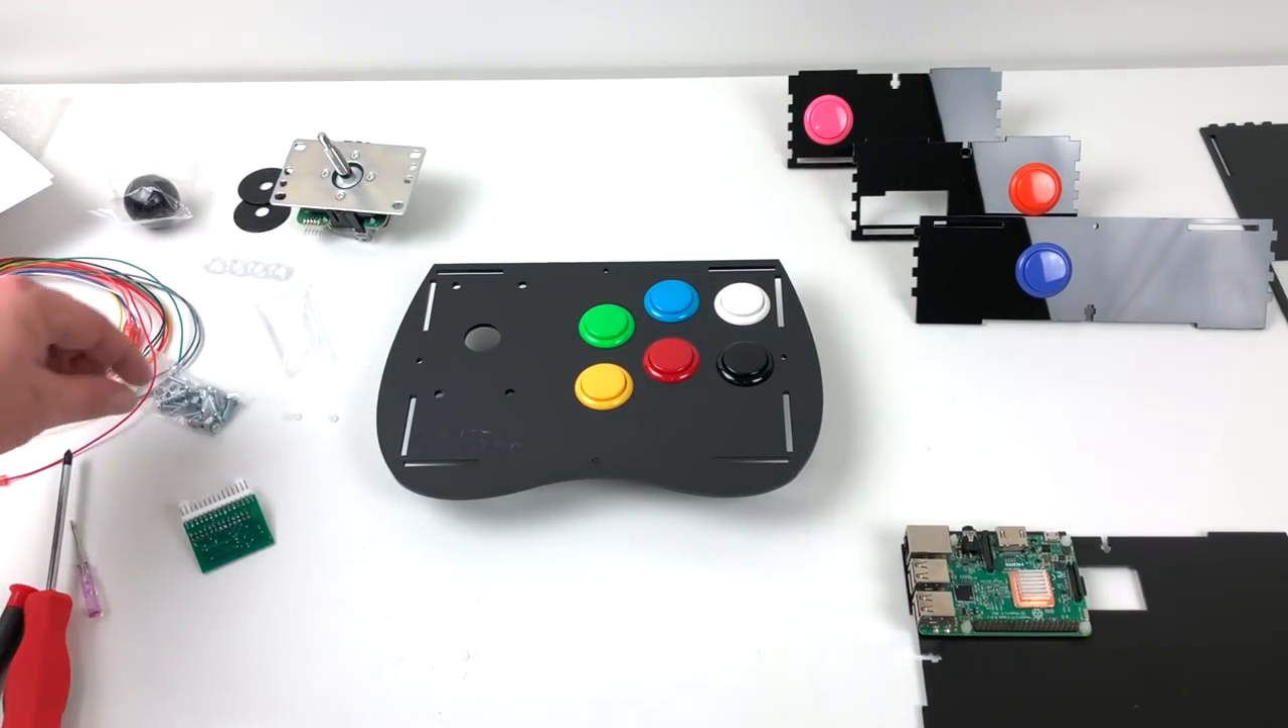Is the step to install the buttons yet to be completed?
No.